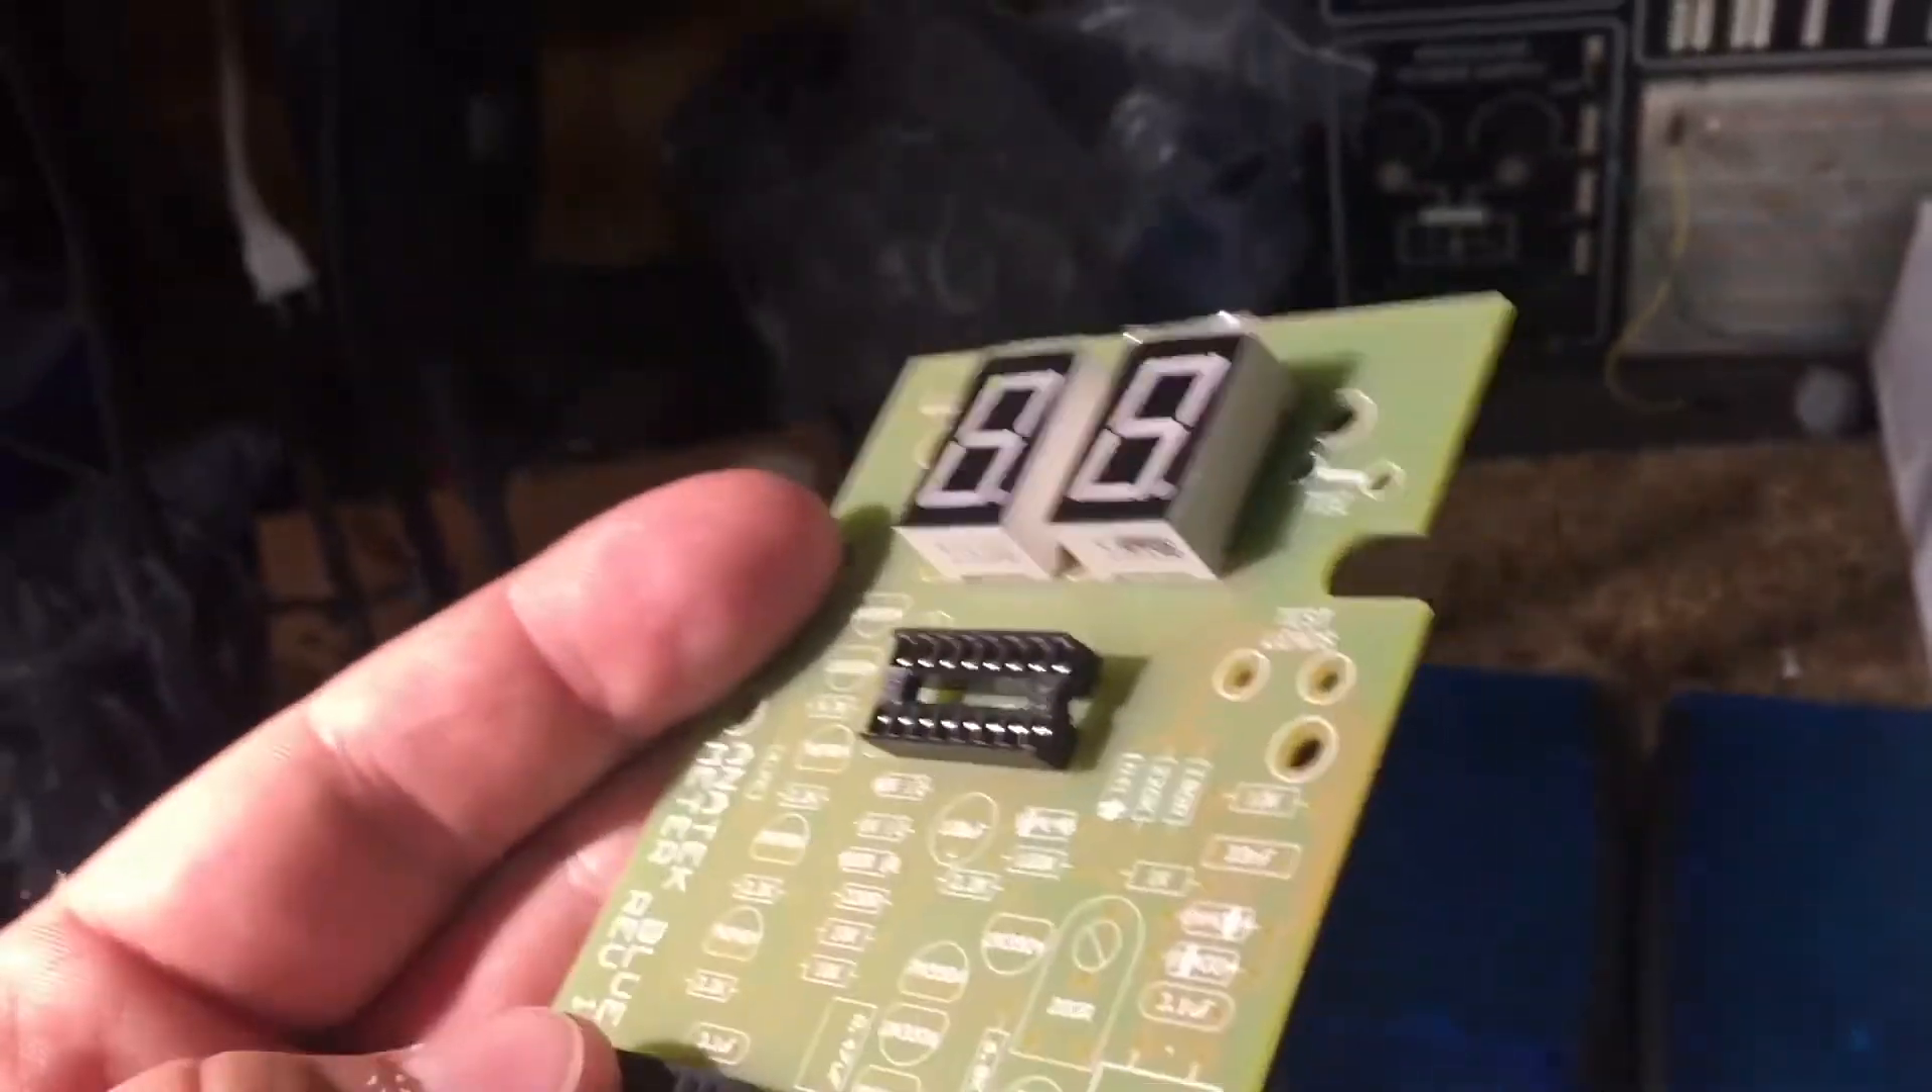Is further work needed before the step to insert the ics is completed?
Yes.